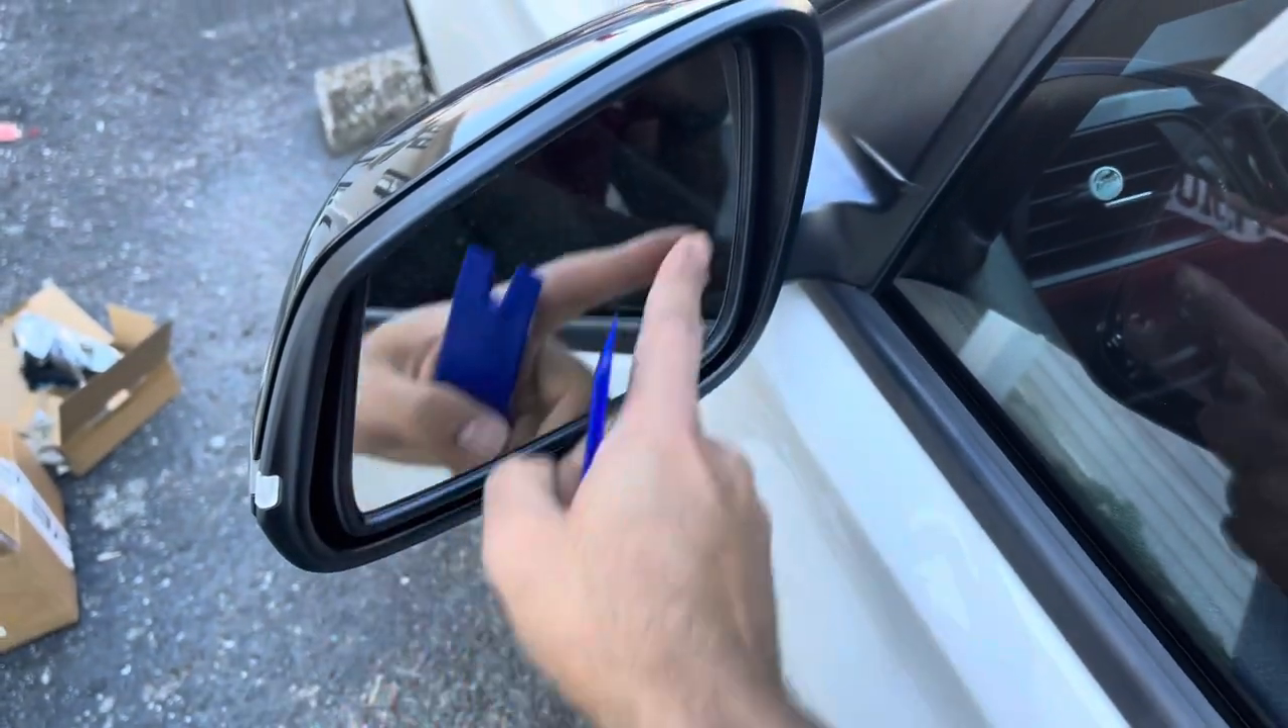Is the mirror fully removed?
No.